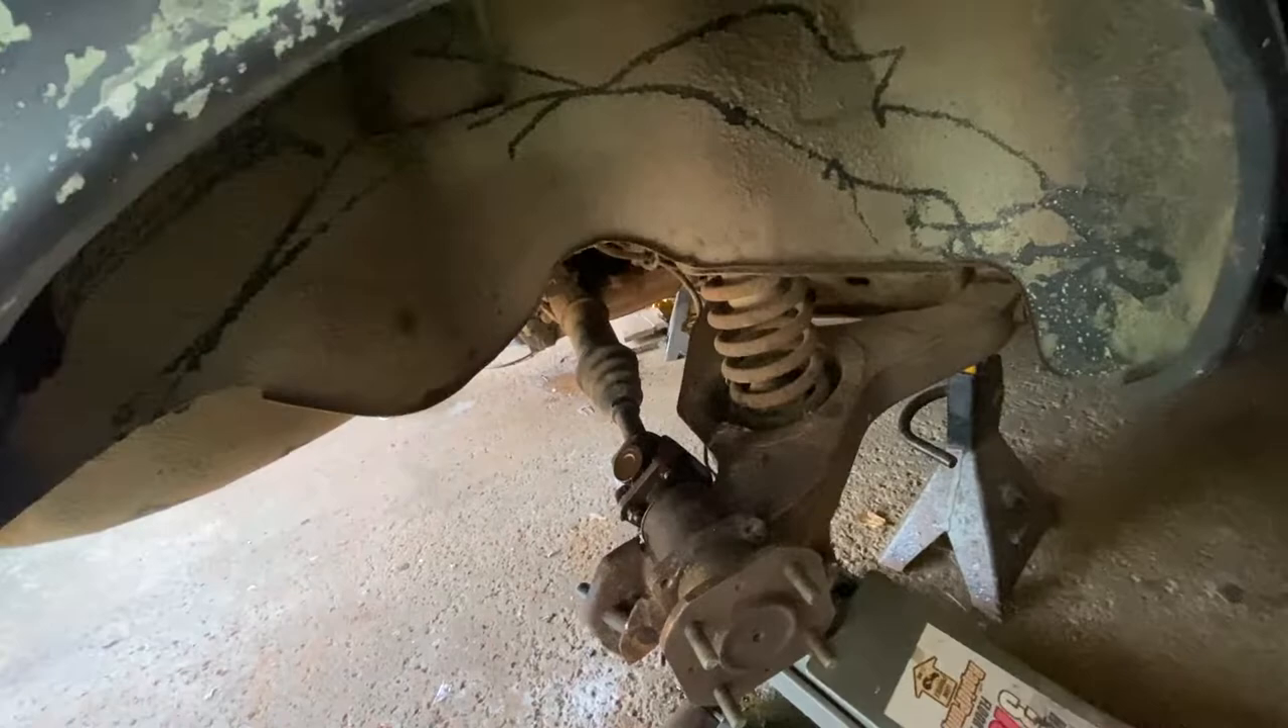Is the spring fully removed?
No.